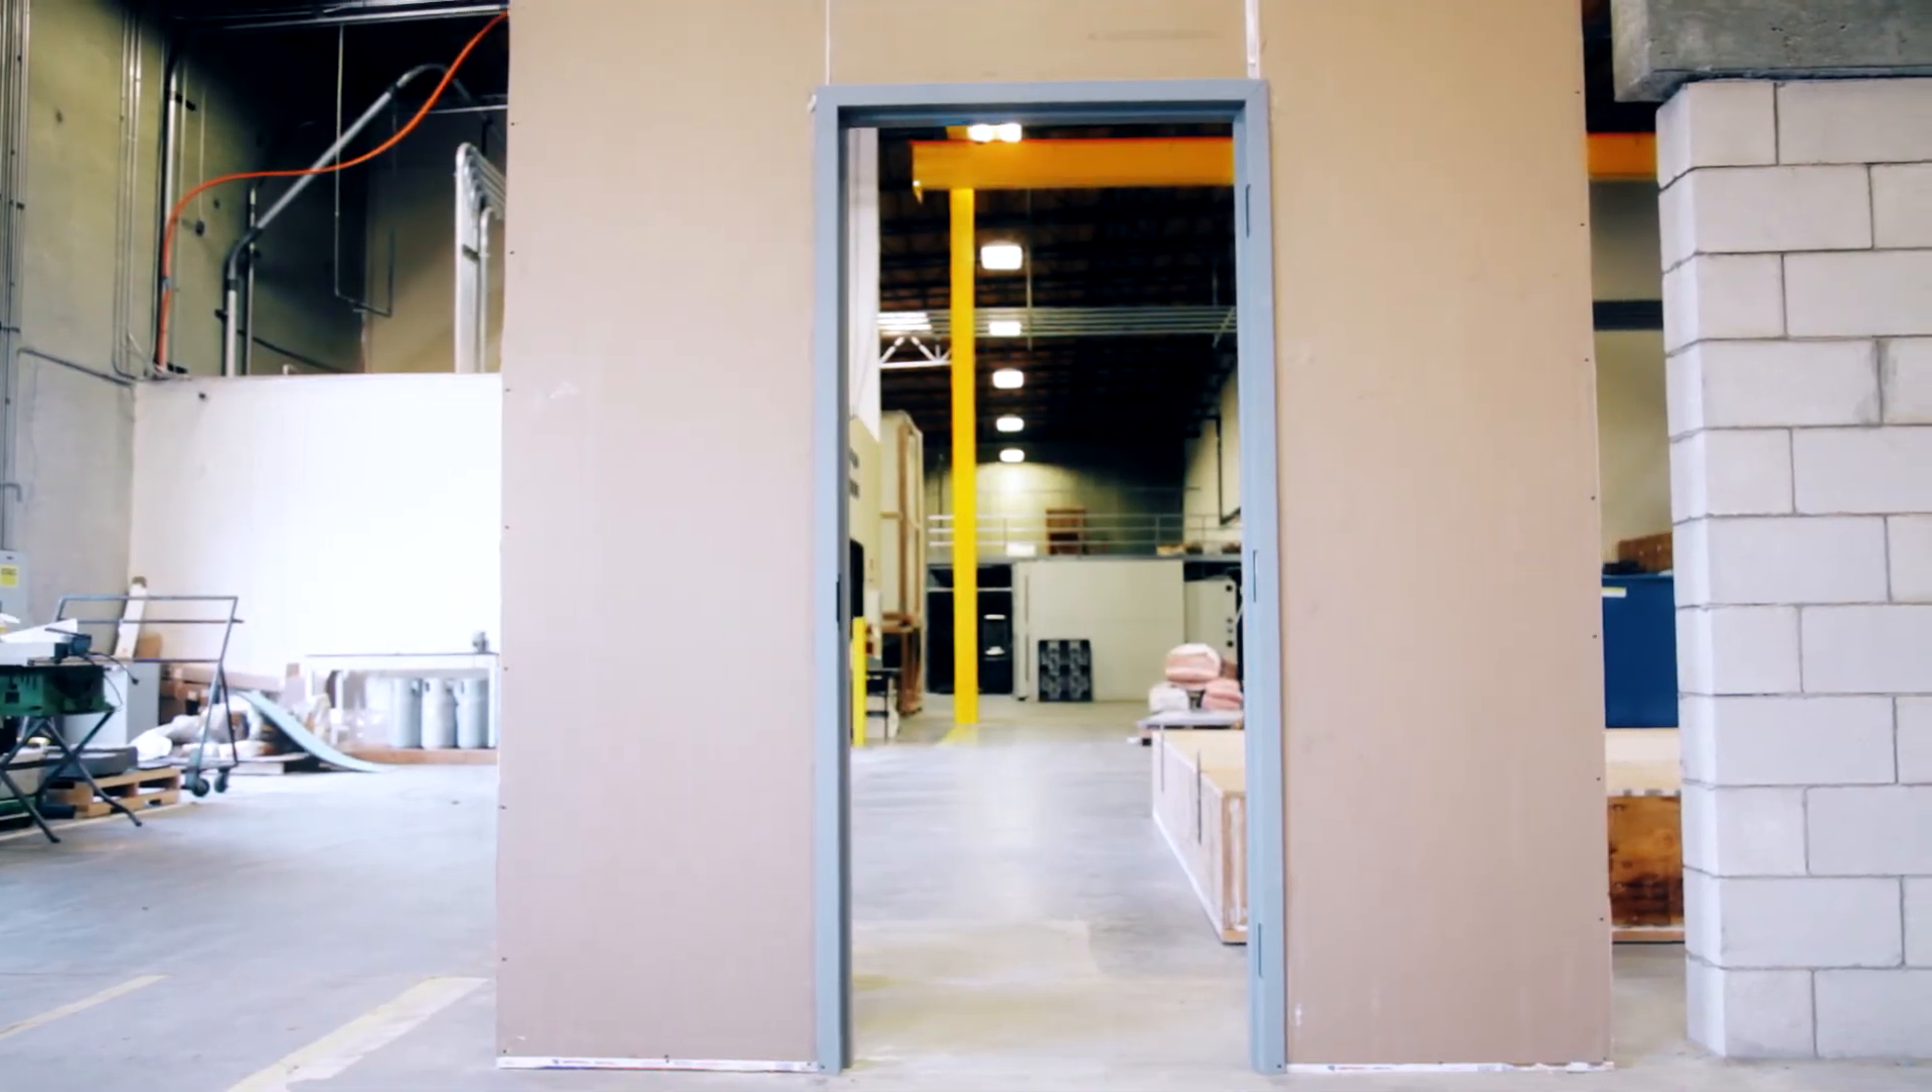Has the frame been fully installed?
Yes.